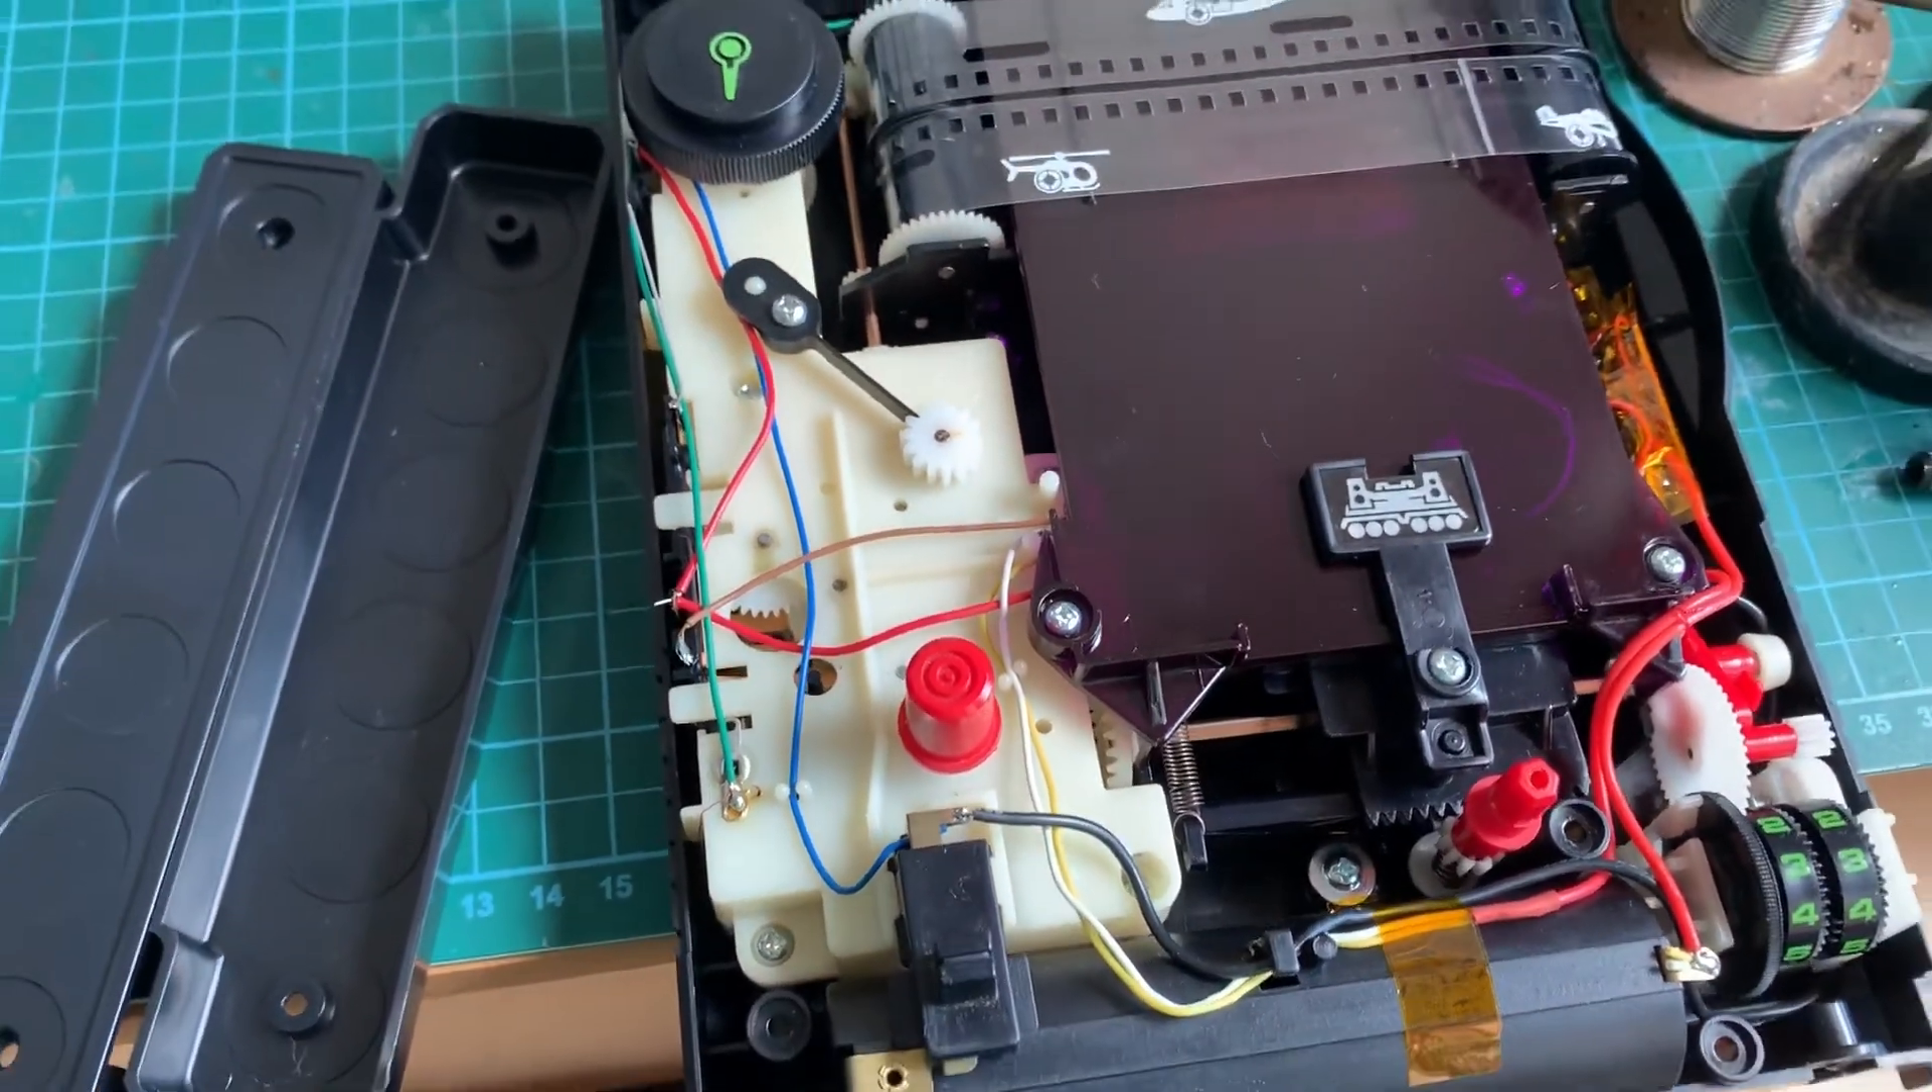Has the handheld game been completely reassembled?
No.